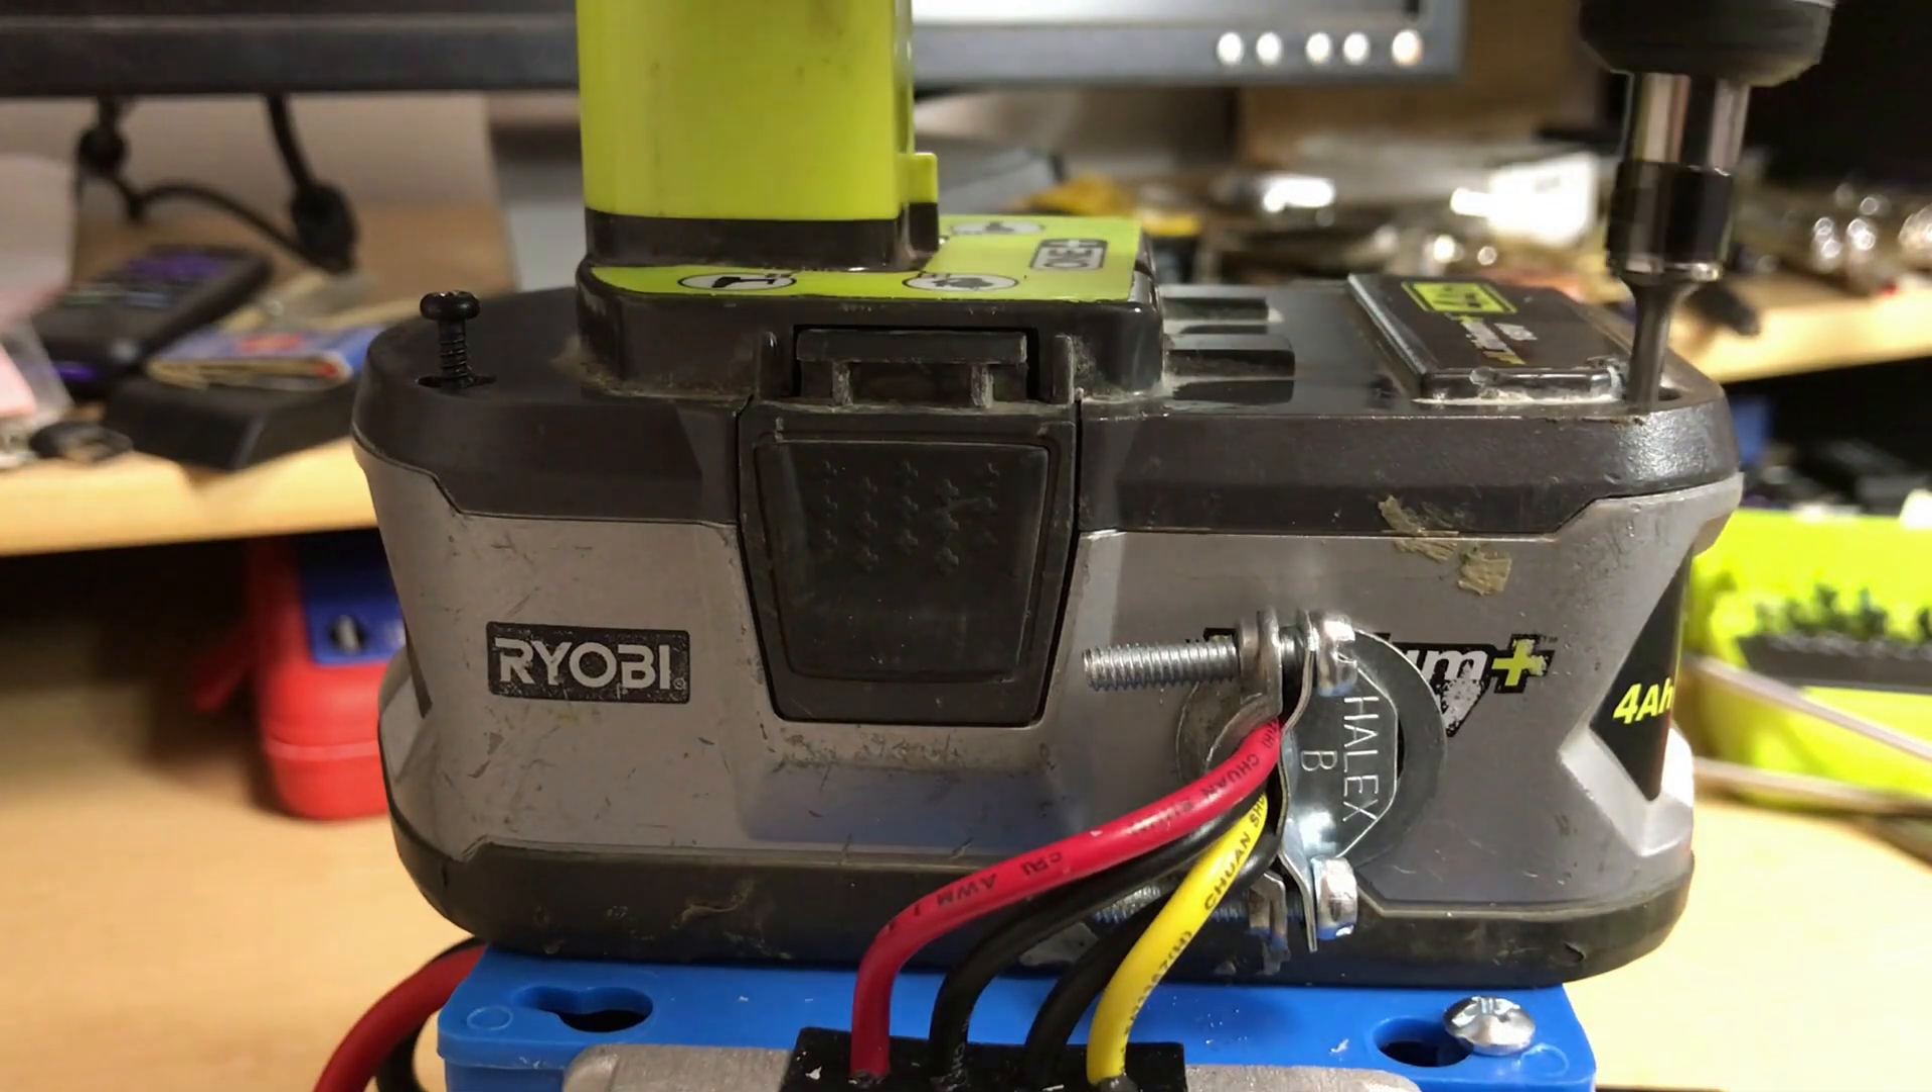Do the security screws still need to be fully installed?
Yes.